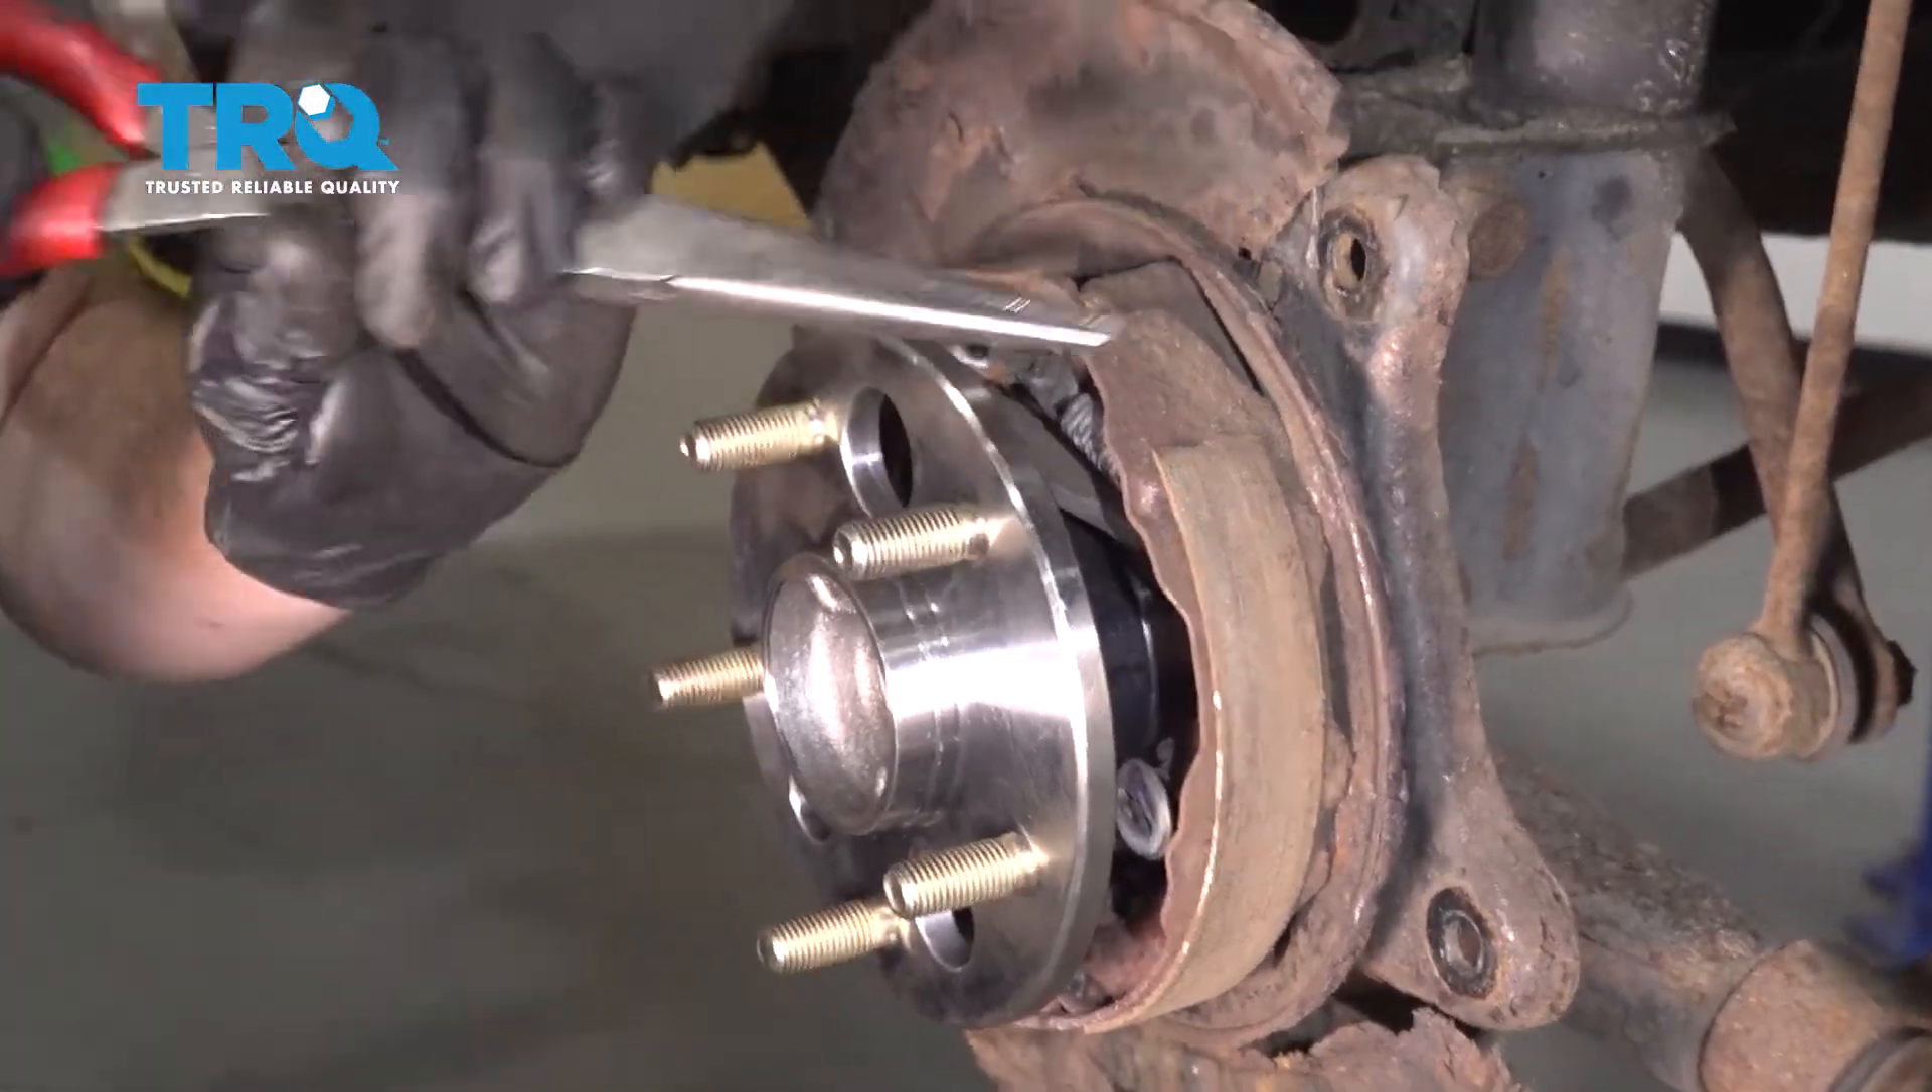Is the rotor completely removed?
Yes.